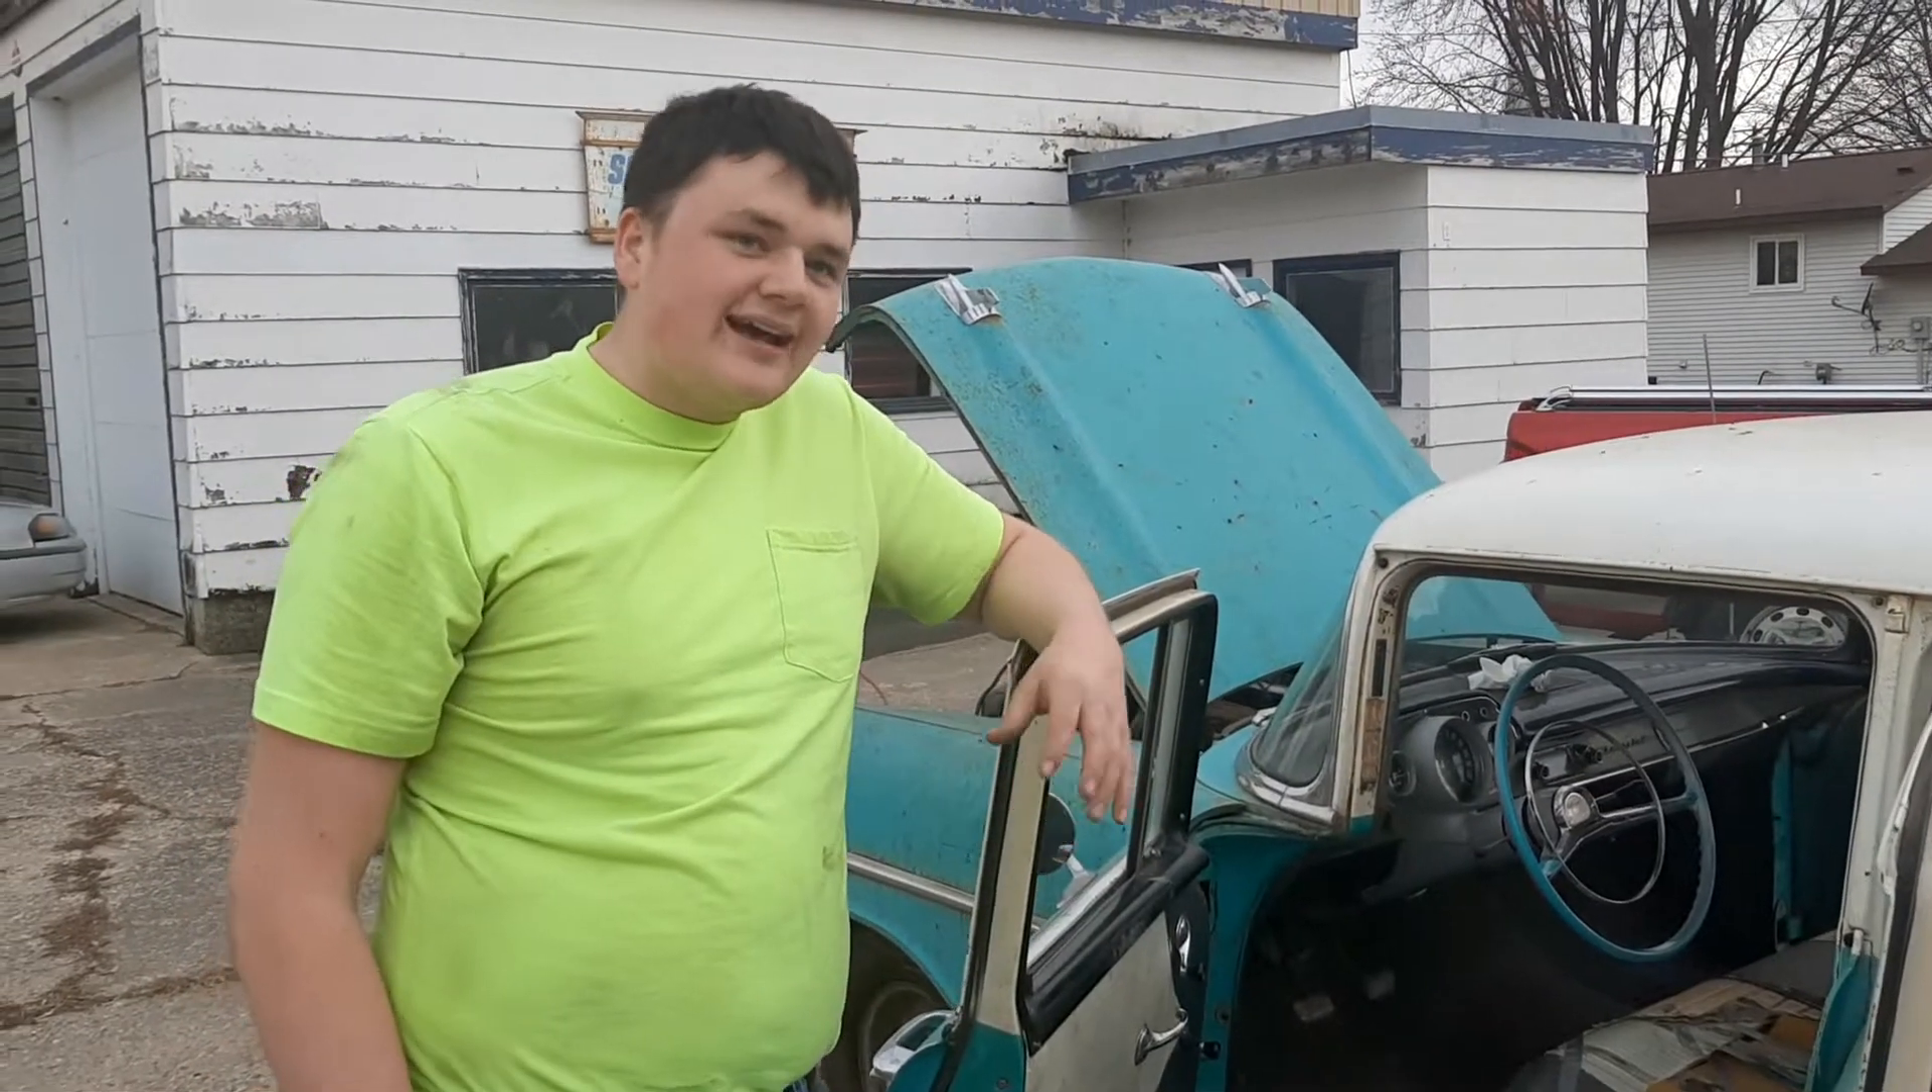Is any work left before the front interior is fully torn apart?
Yes.